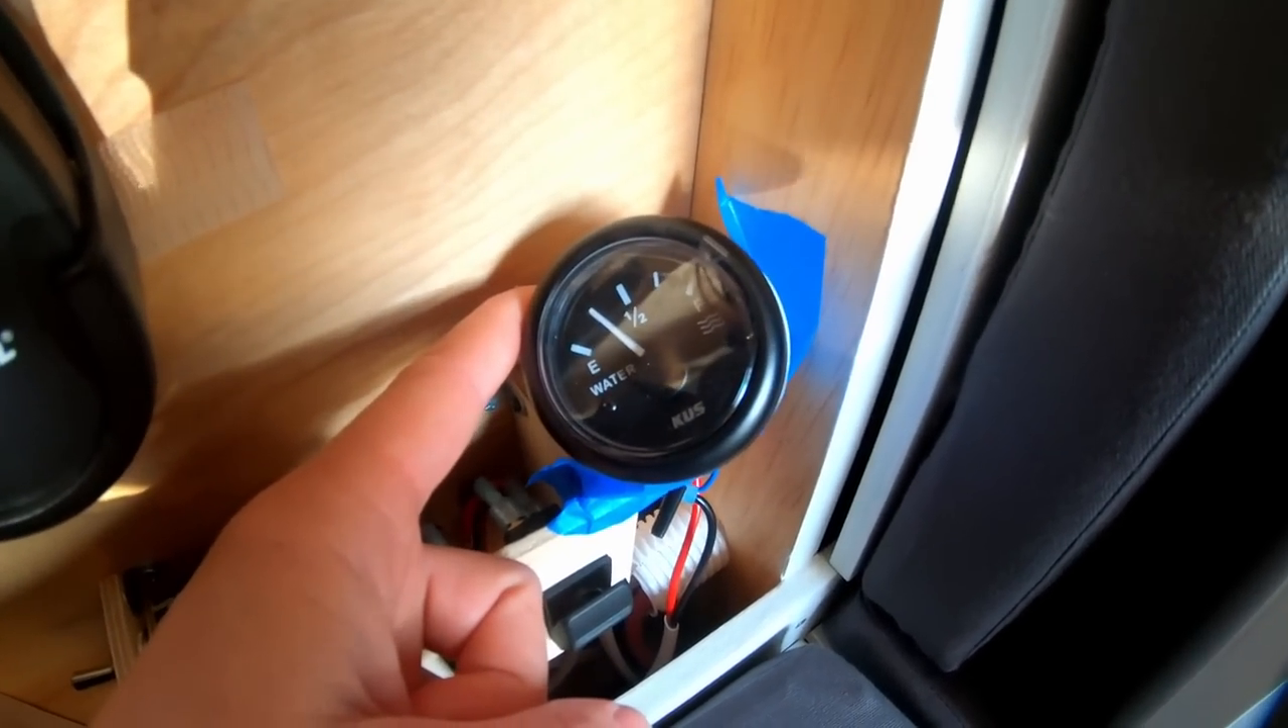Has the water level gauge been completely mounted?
No.